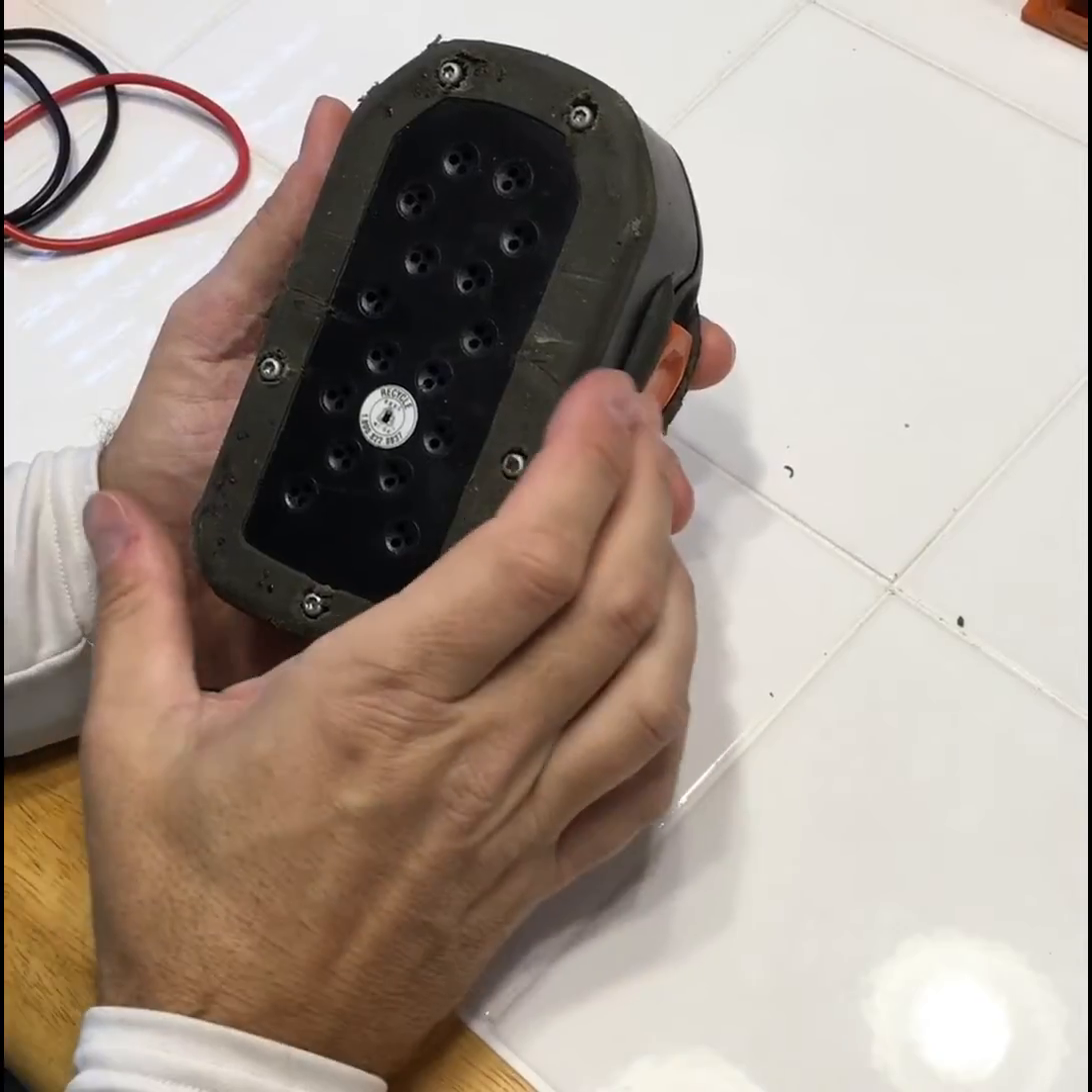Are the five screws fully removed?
No.